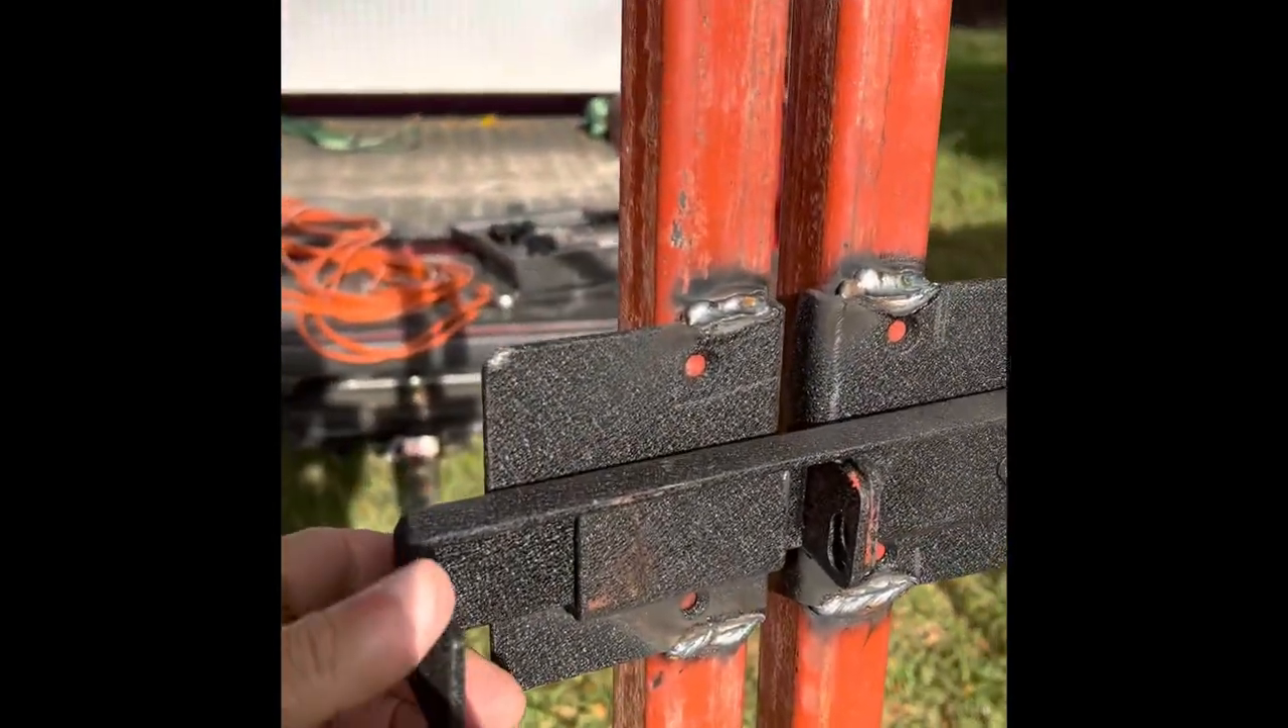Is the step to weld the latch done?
Yes.